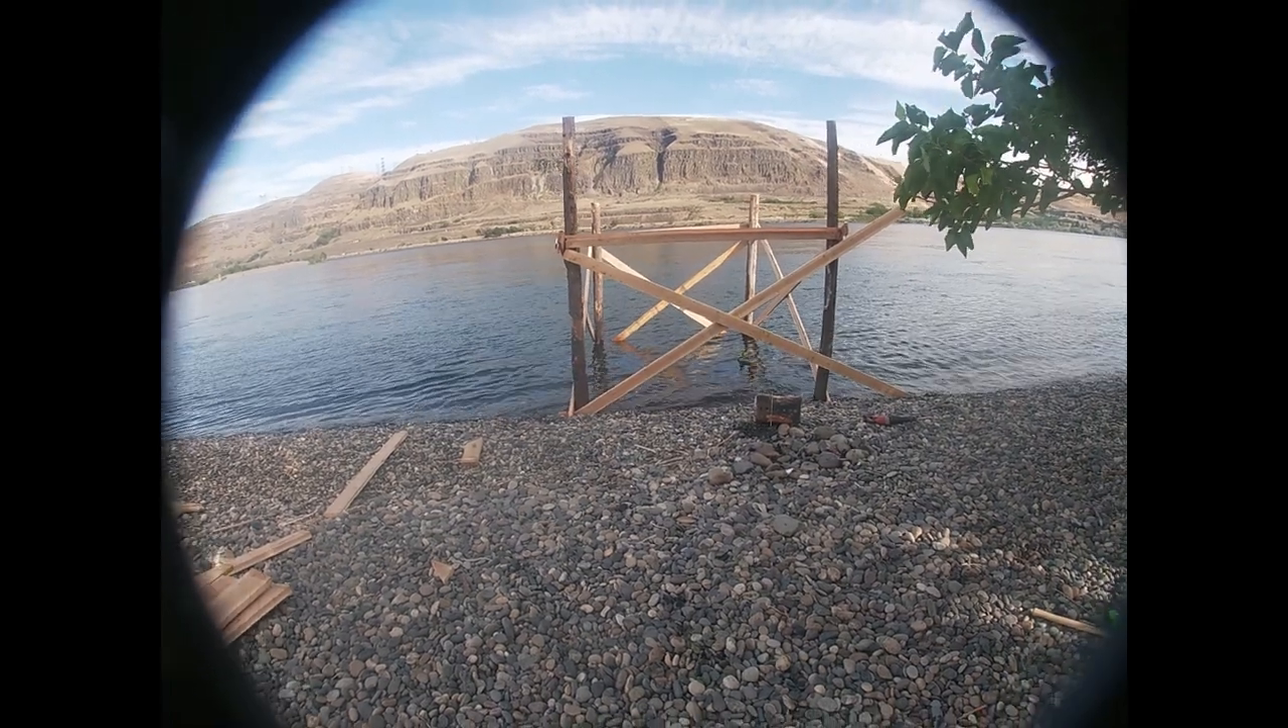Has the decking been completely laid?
No.